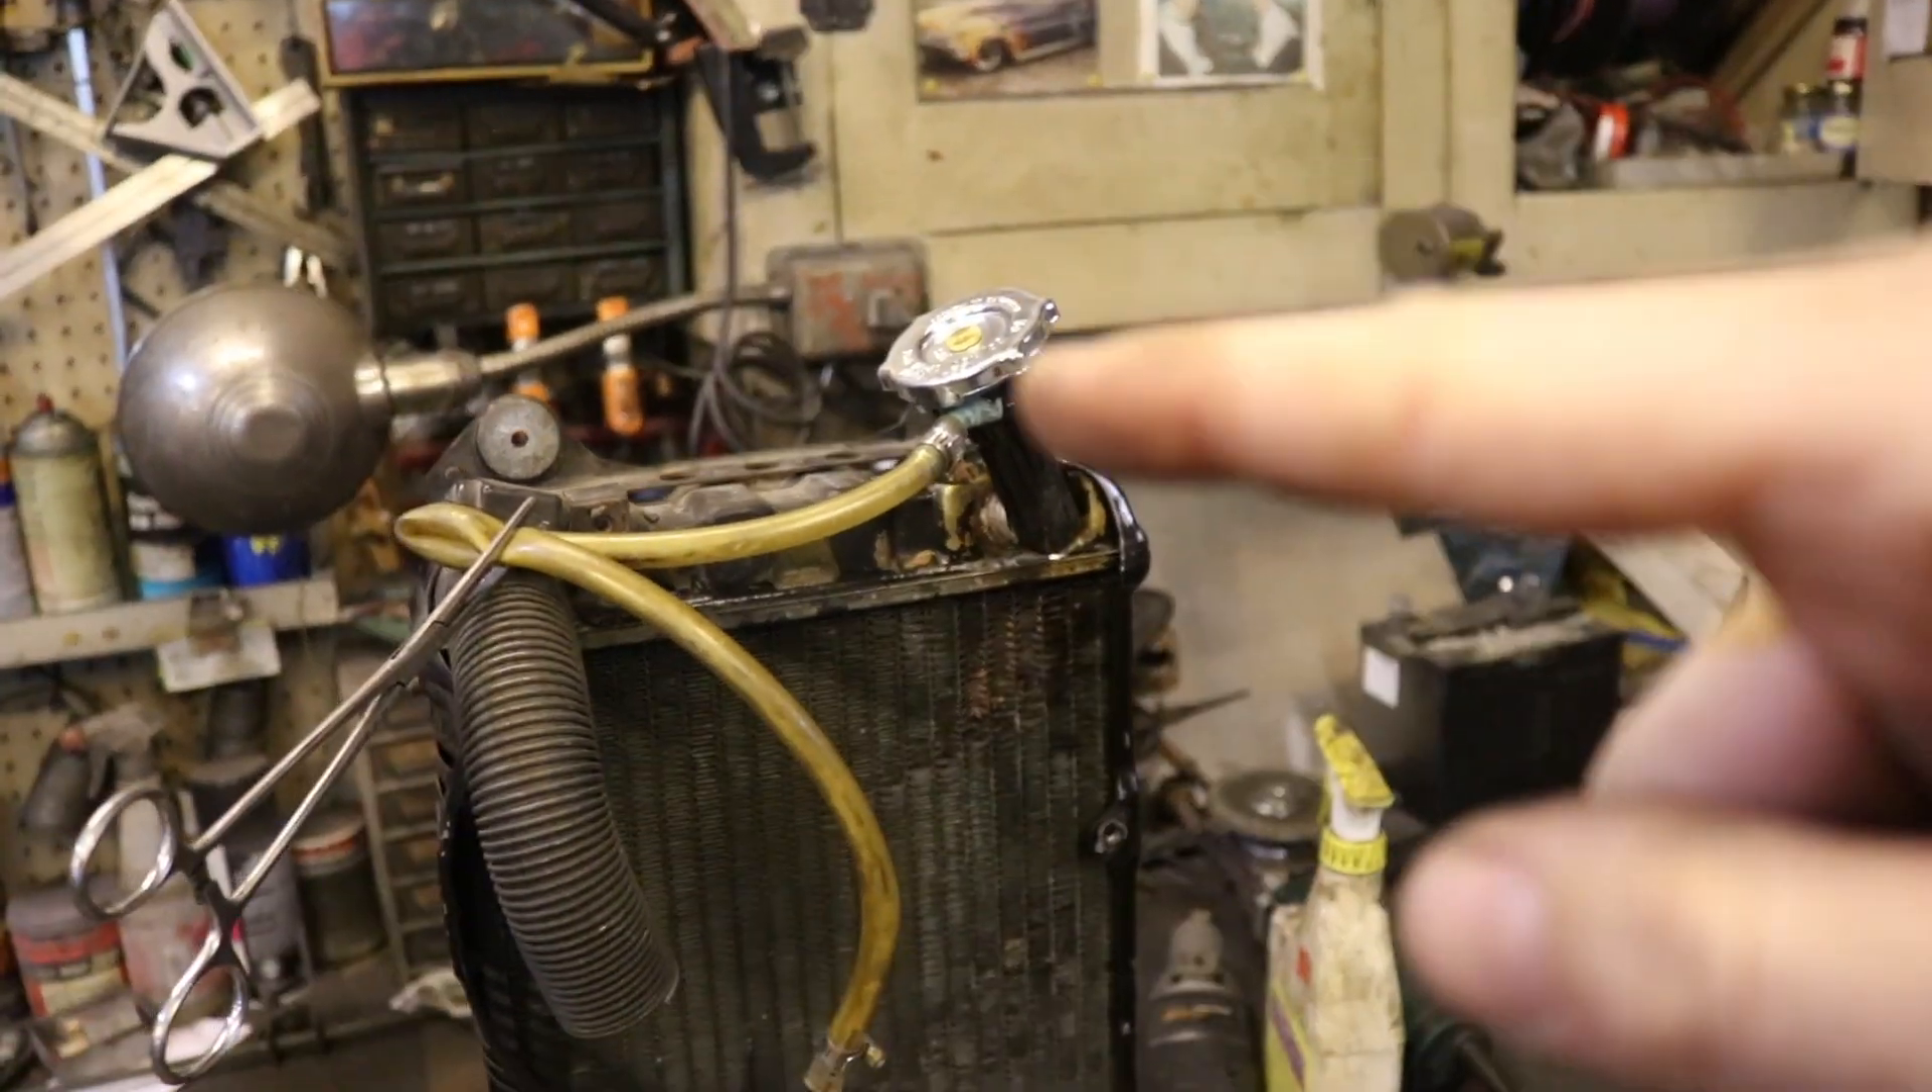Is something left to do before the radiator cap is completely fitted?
No.